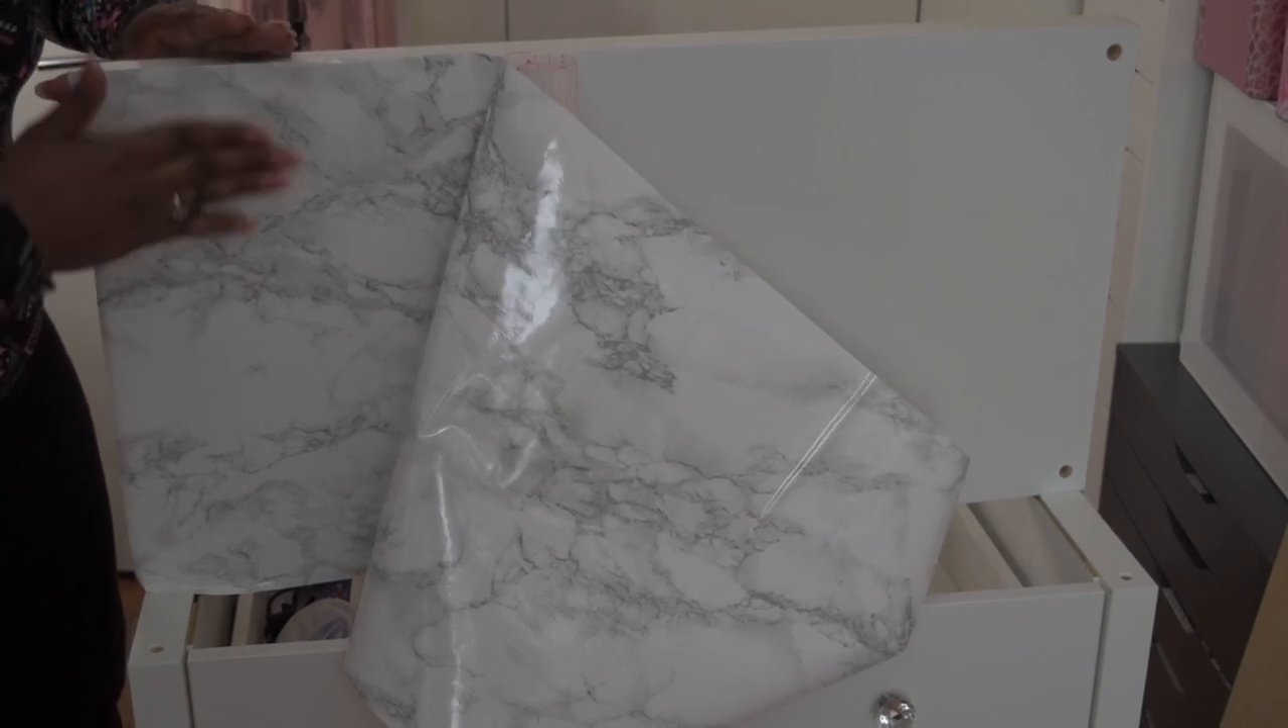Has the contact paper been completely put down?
No.